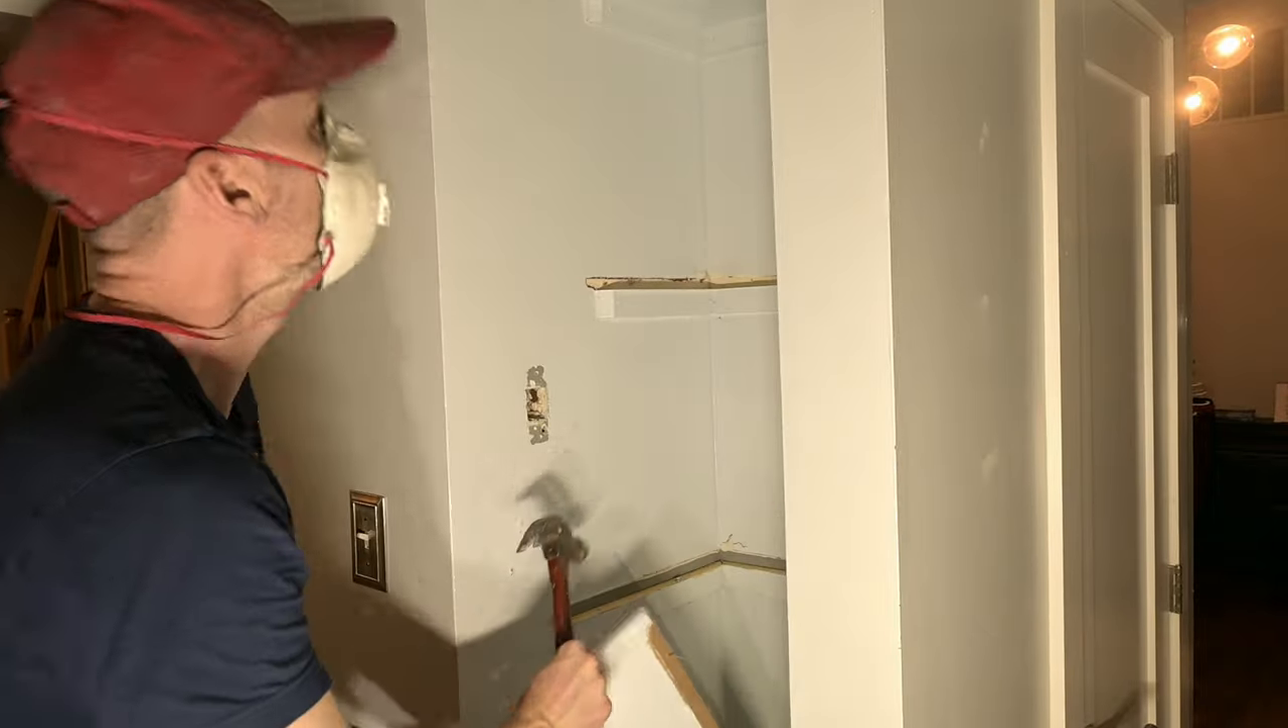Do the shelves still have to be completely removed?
Yes.